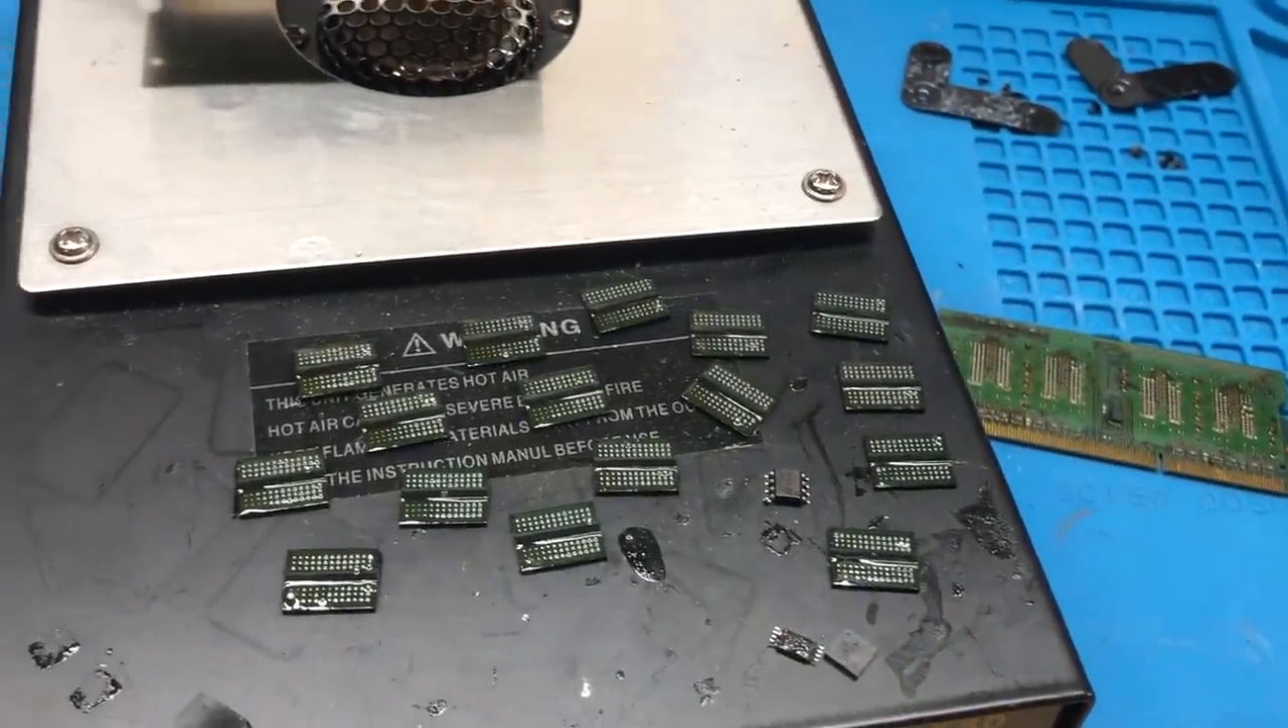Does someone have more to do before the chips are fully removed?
No.